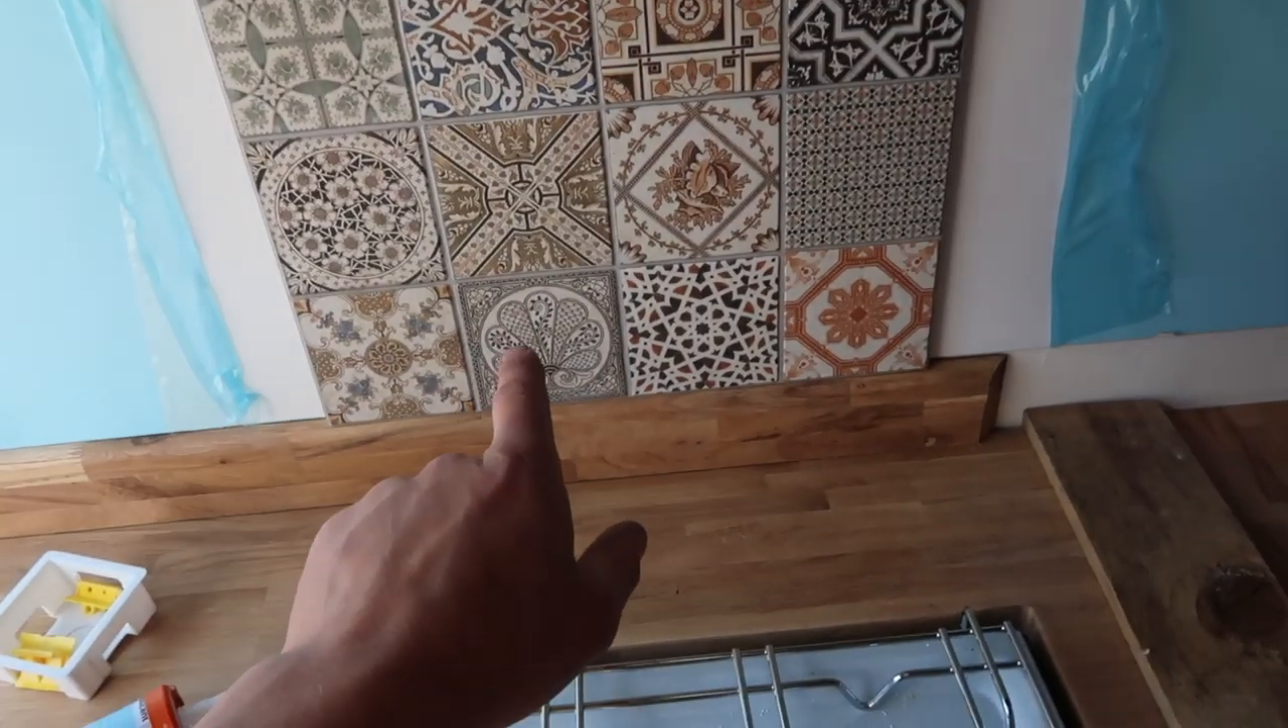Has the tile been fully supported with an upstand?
Yes.